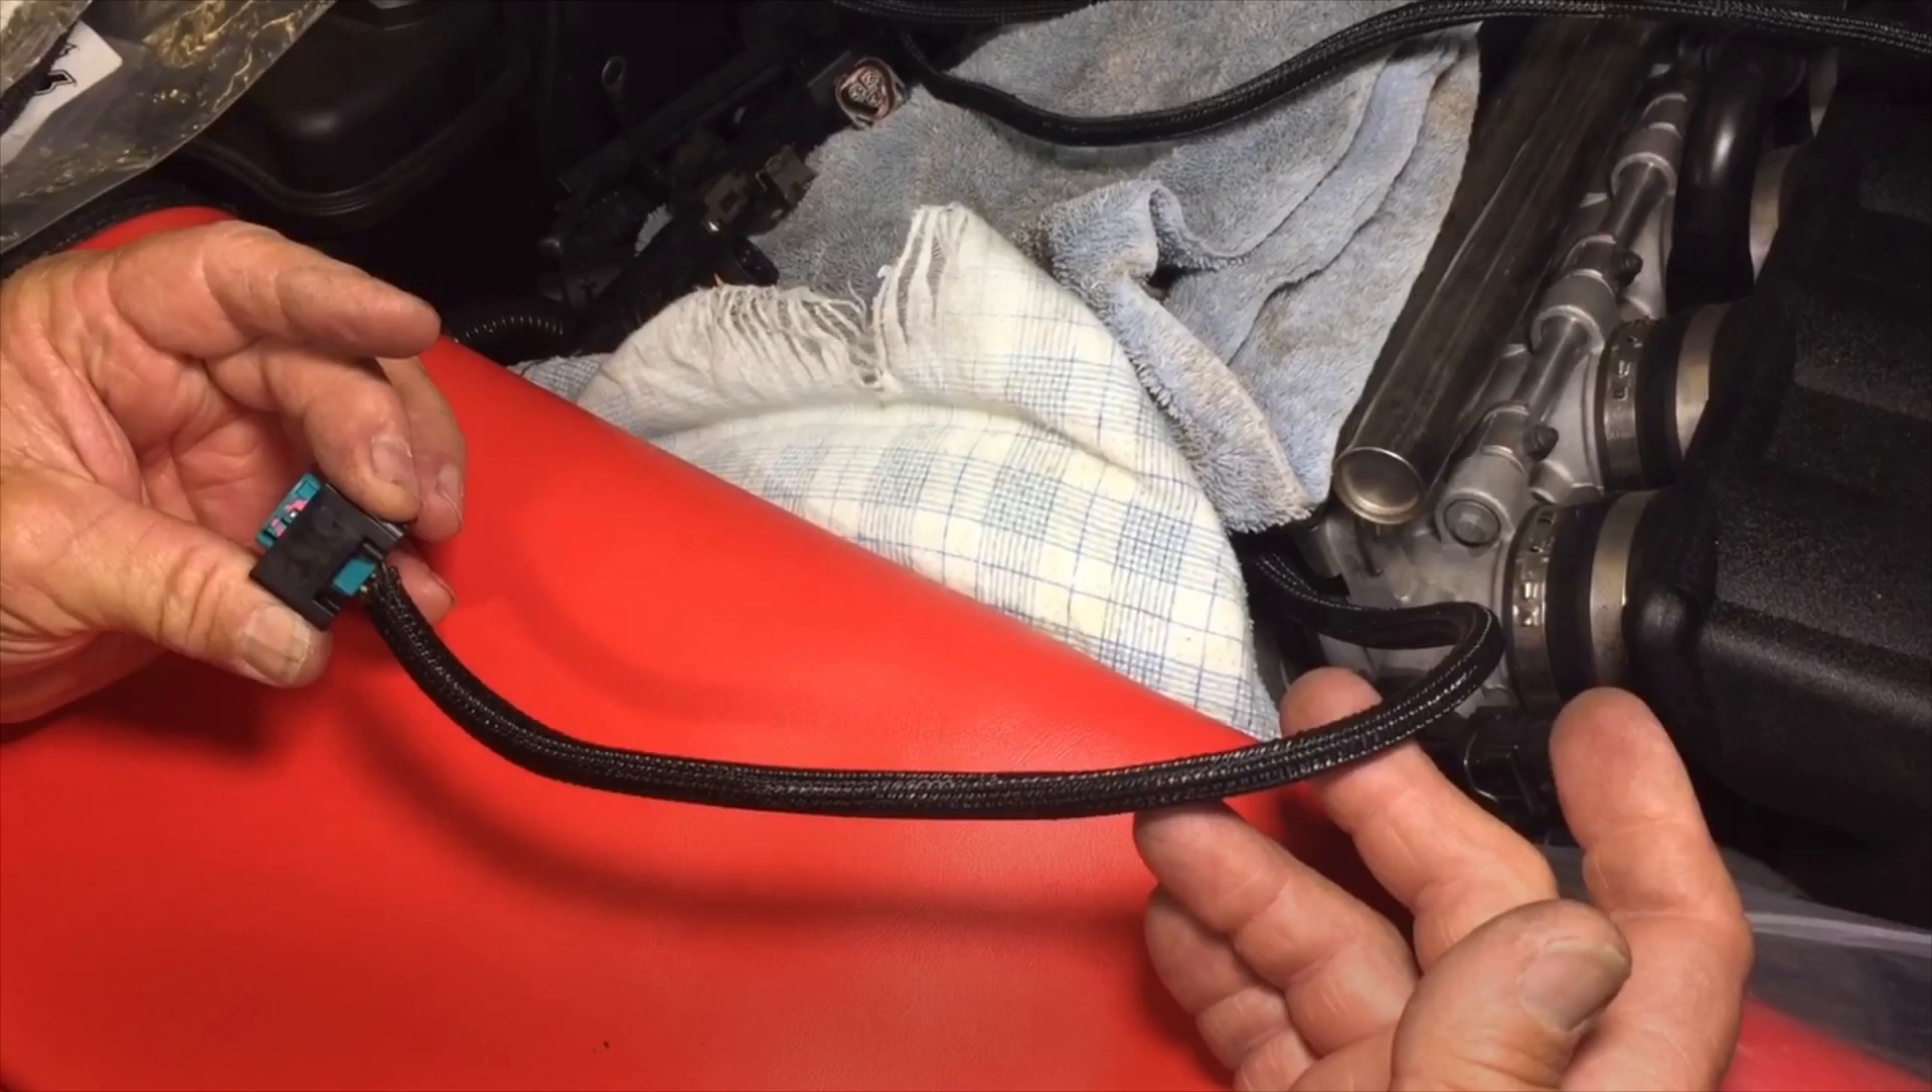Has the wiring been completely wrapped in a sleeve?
Yes.